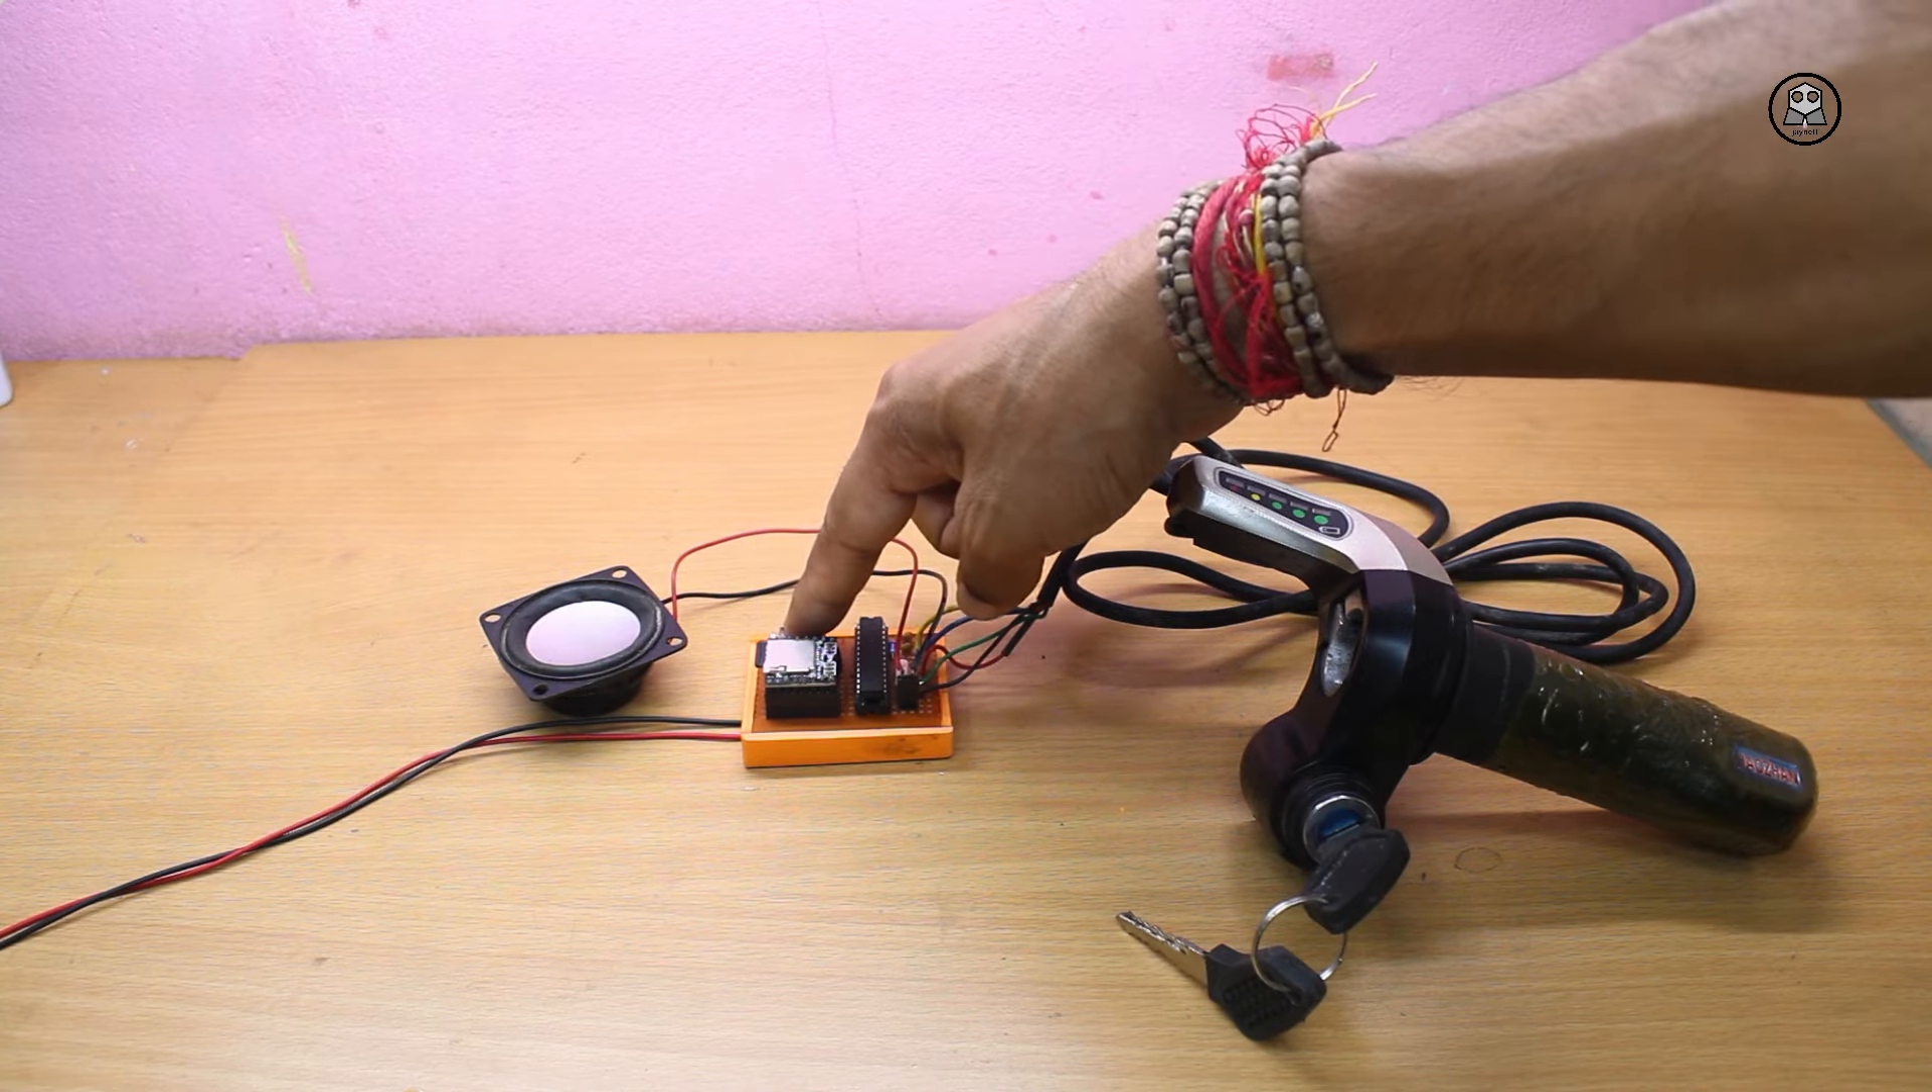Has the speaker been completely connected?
Yes.